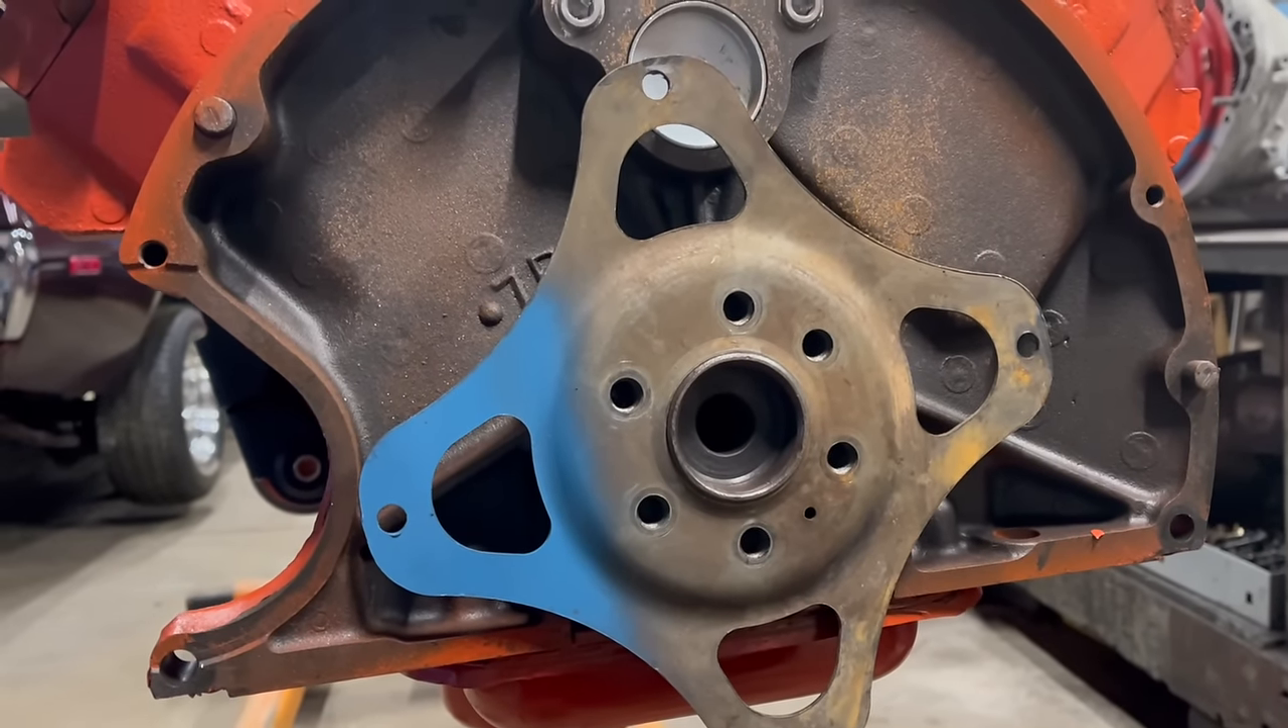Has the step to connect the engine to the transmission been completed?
No.